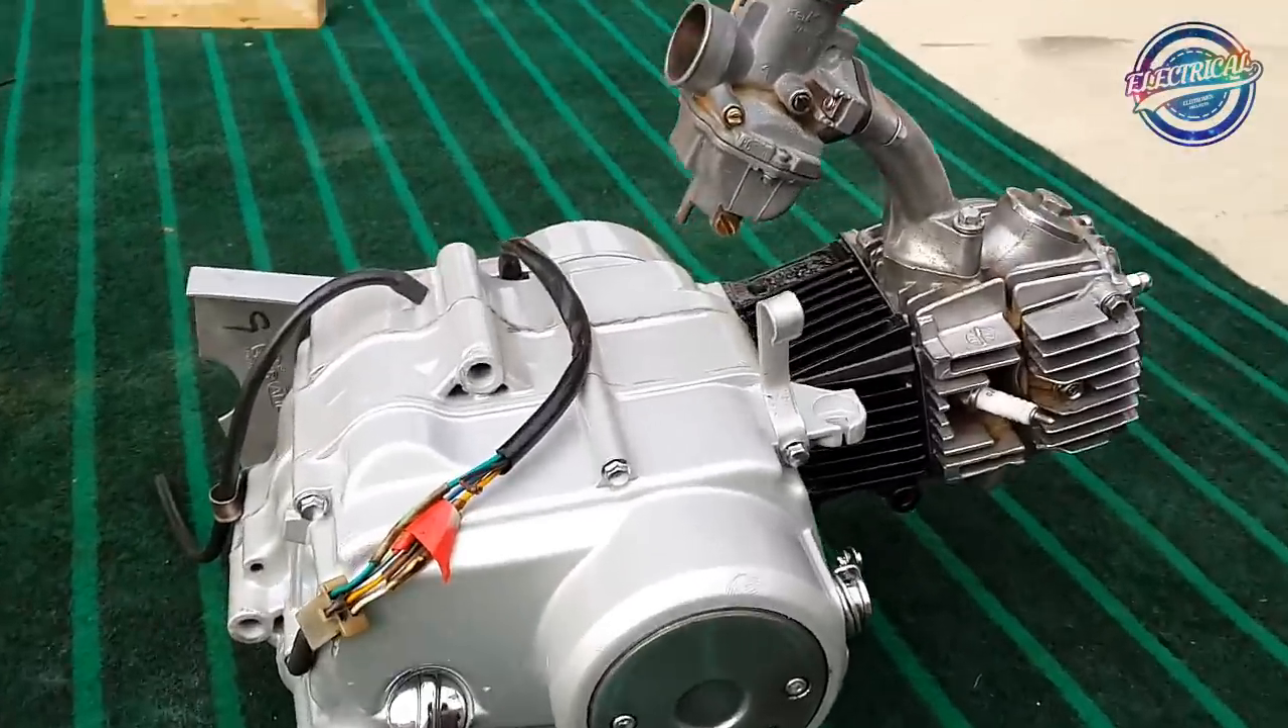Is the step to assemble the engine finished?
Yes.